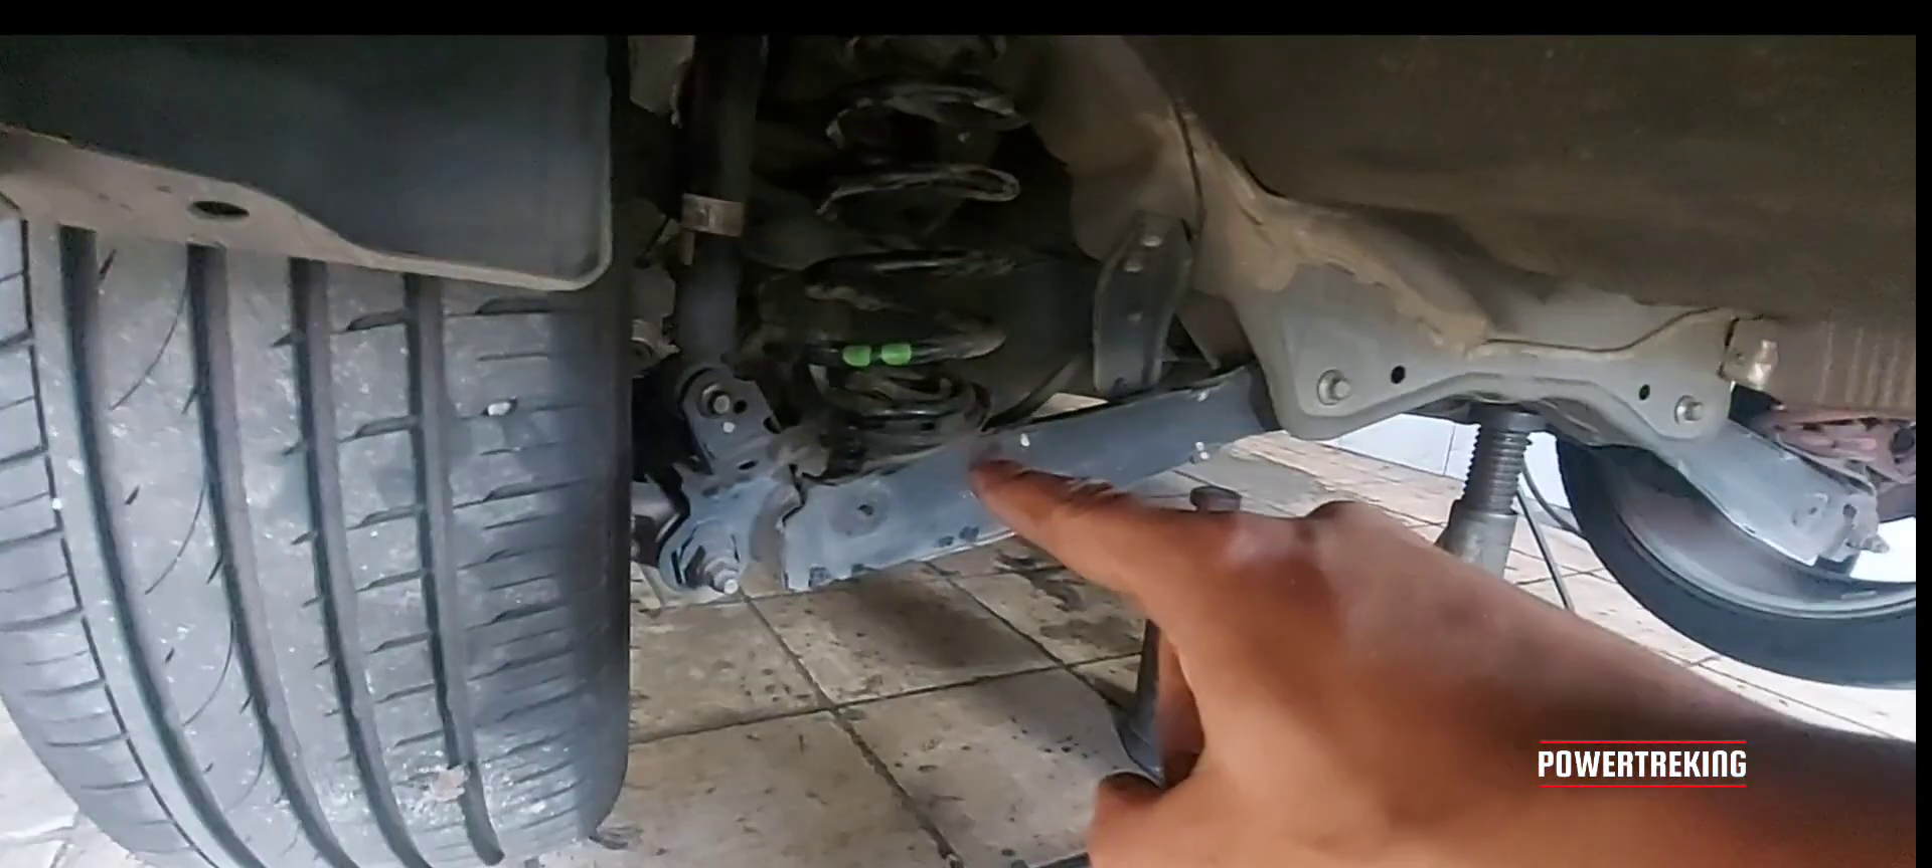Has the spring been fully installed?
Yes.